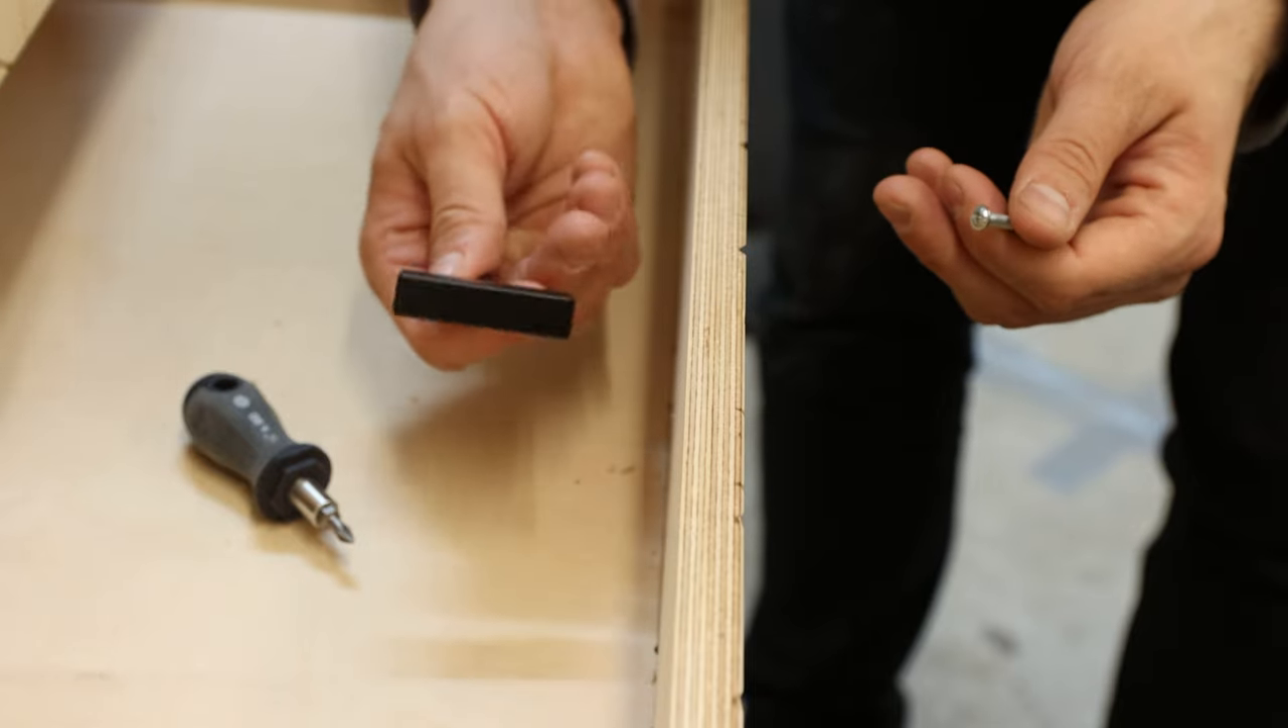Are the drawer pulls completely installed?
No.